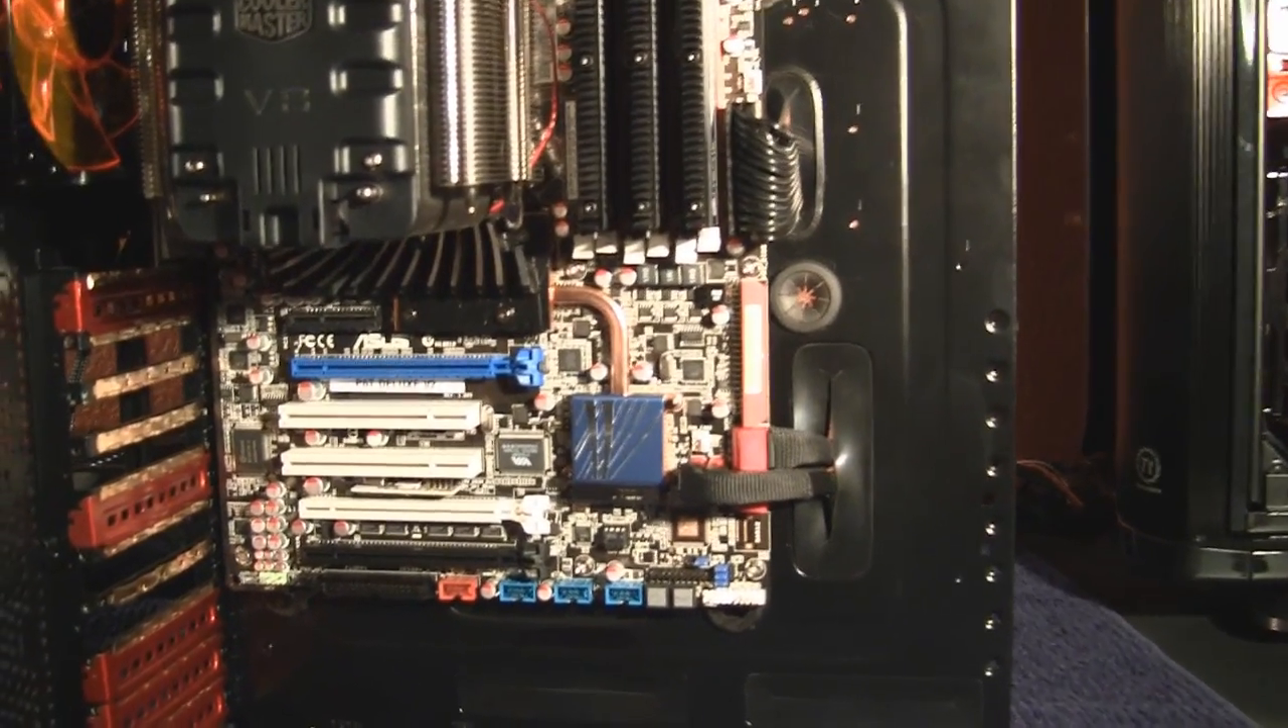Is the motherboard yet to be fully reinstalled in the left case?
No.